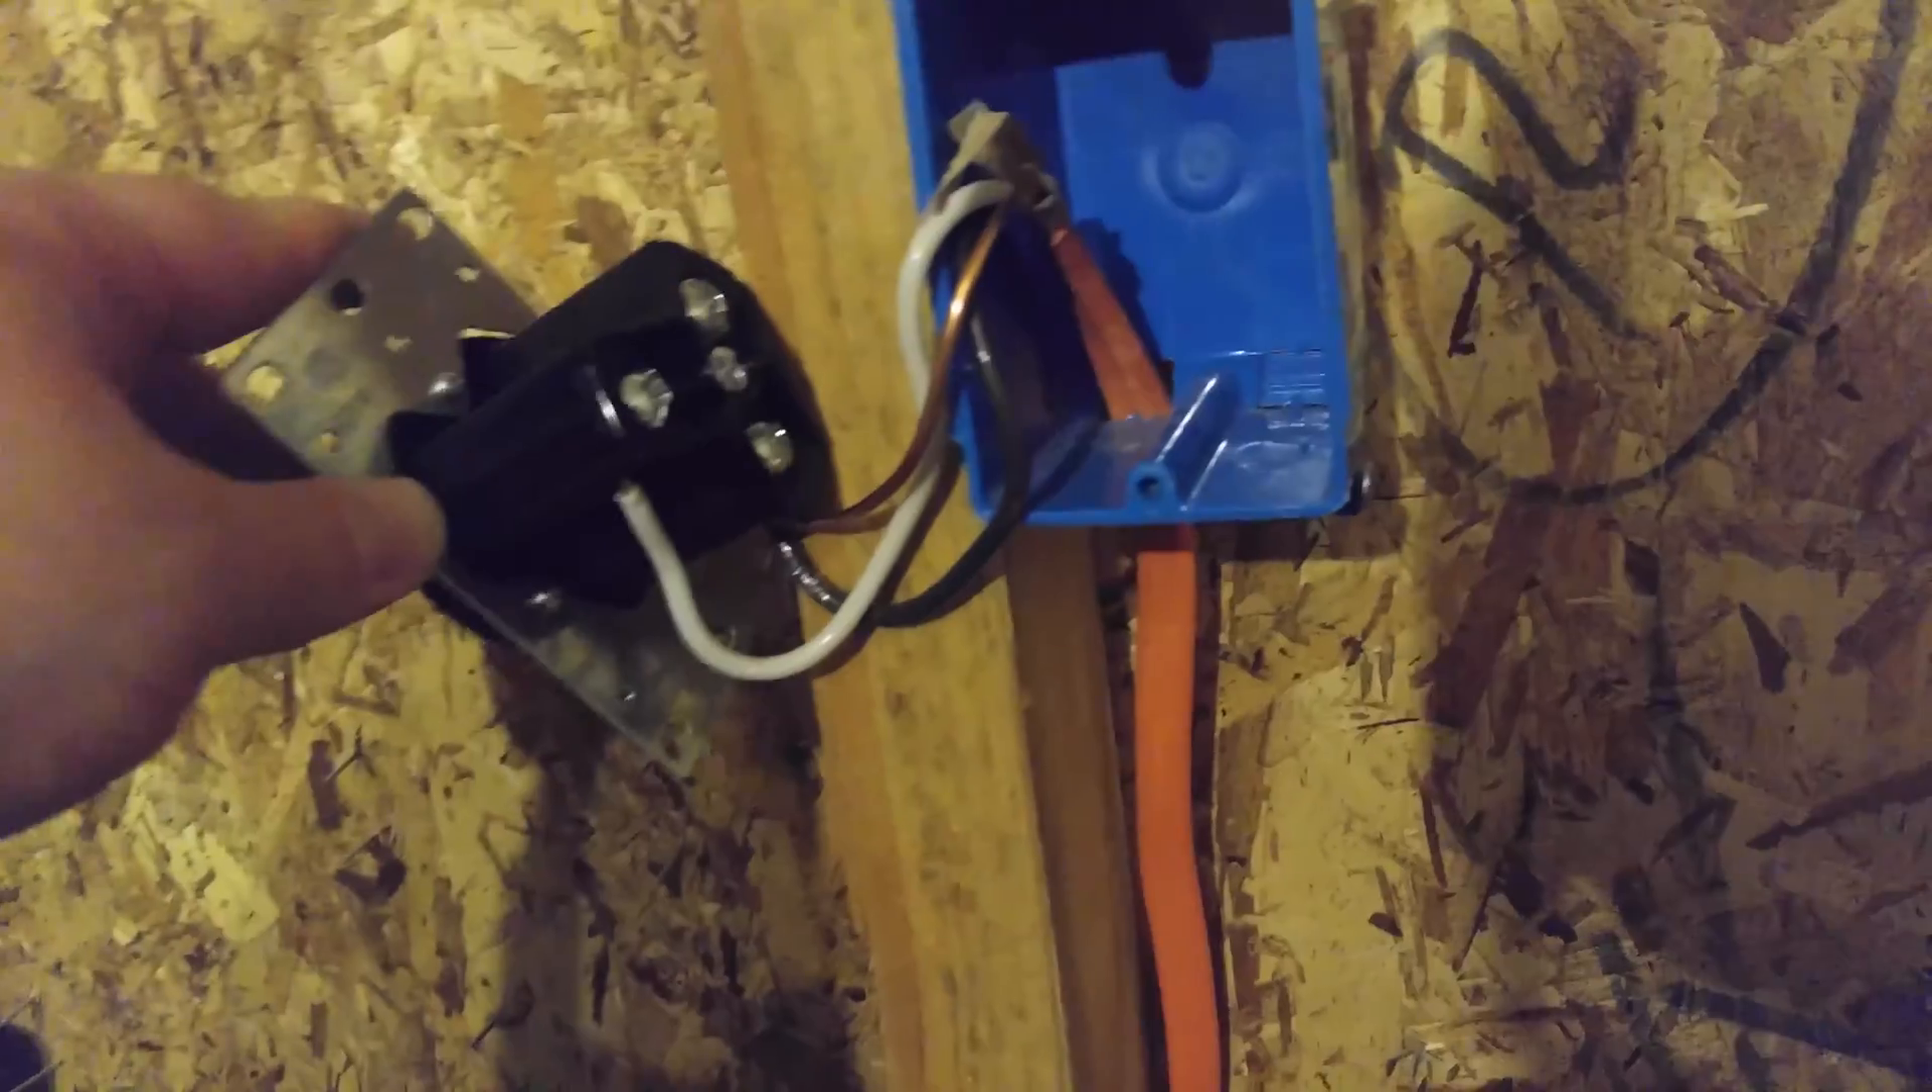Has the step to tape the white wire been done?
No.